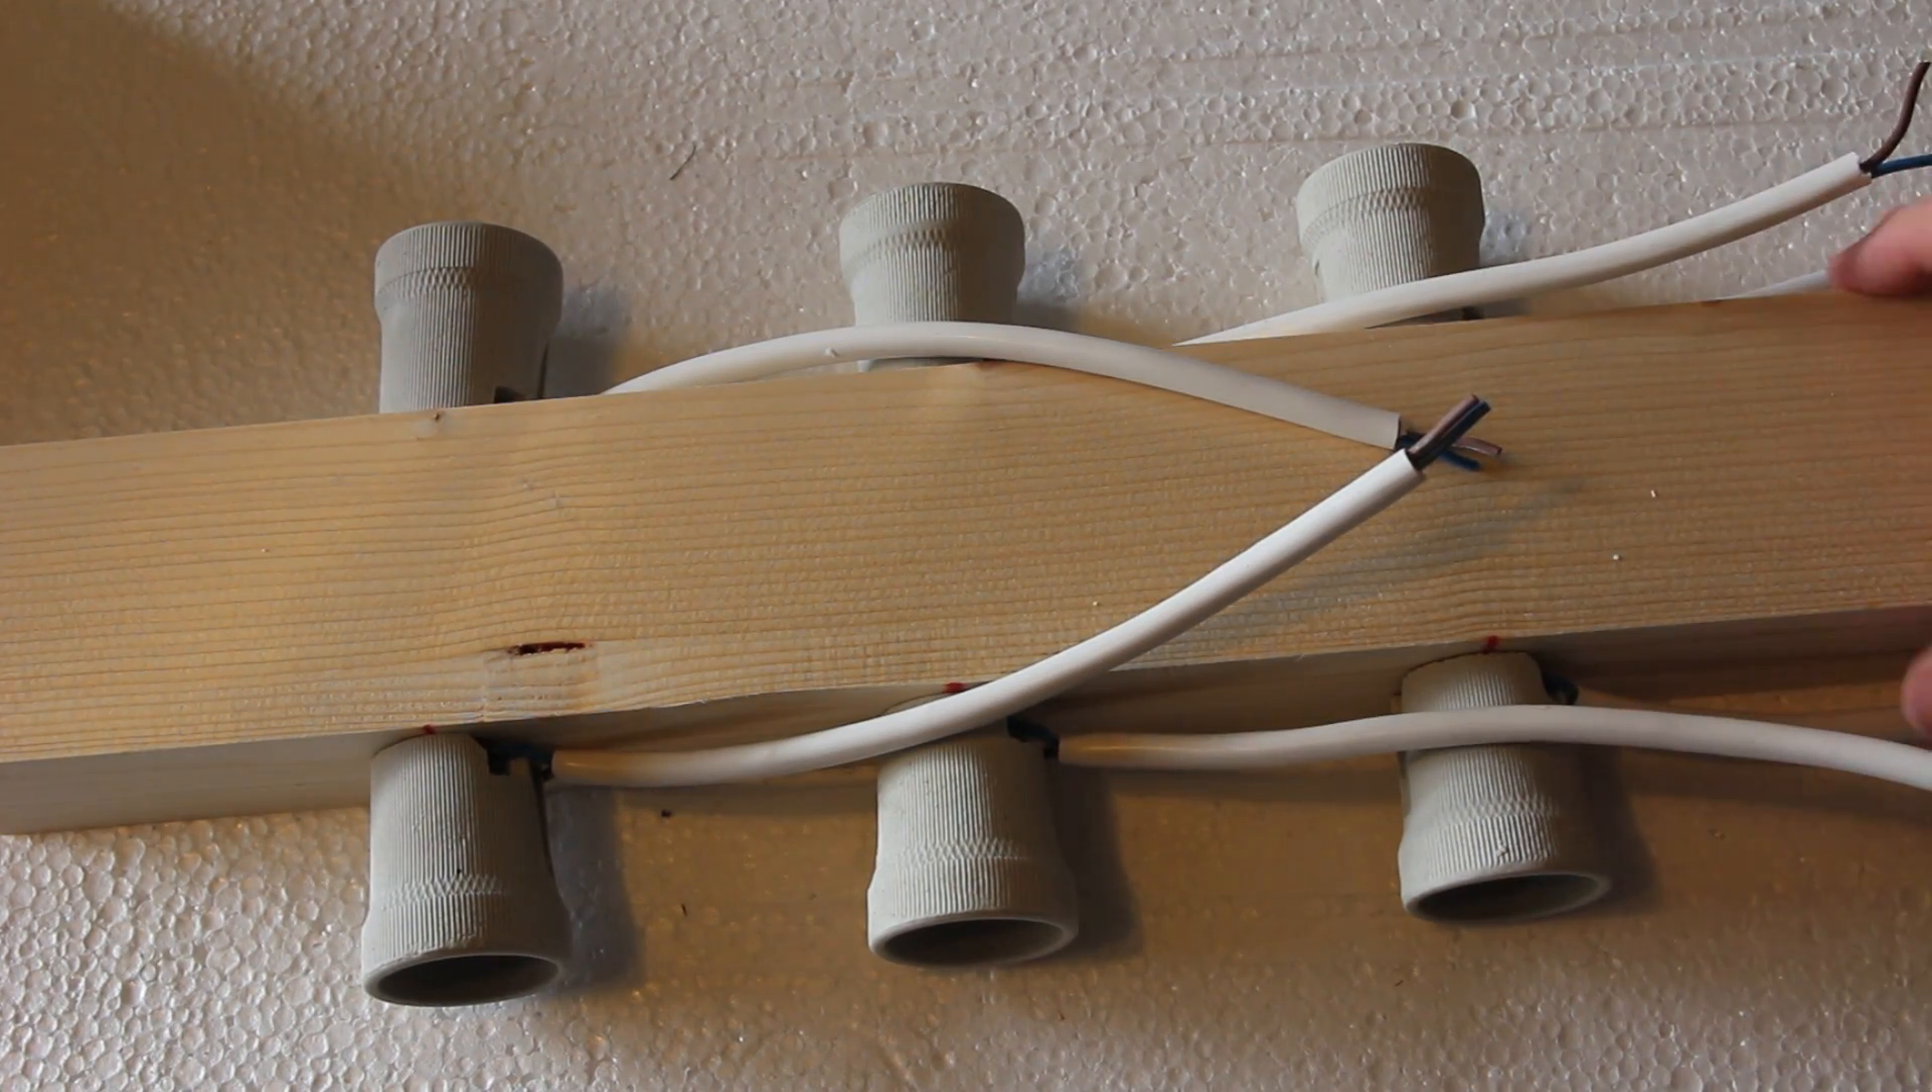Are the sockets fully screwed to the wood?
Yes.